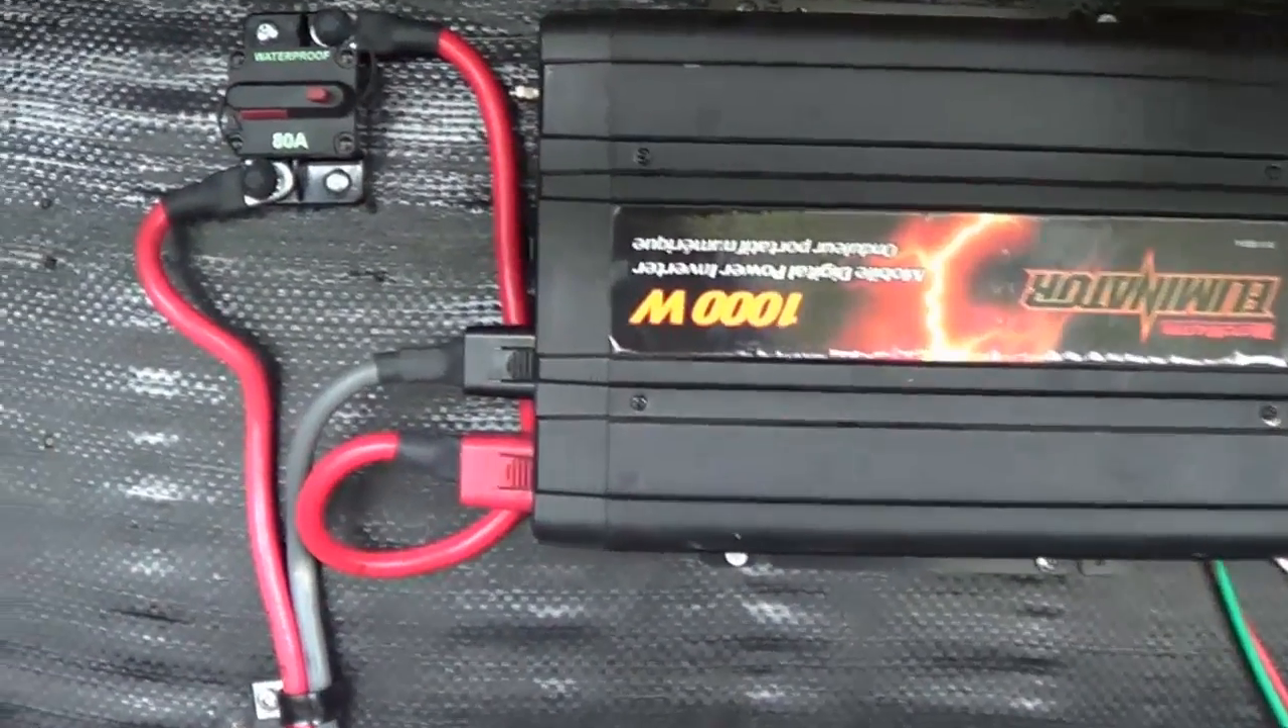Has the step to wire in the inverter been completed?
Yes.